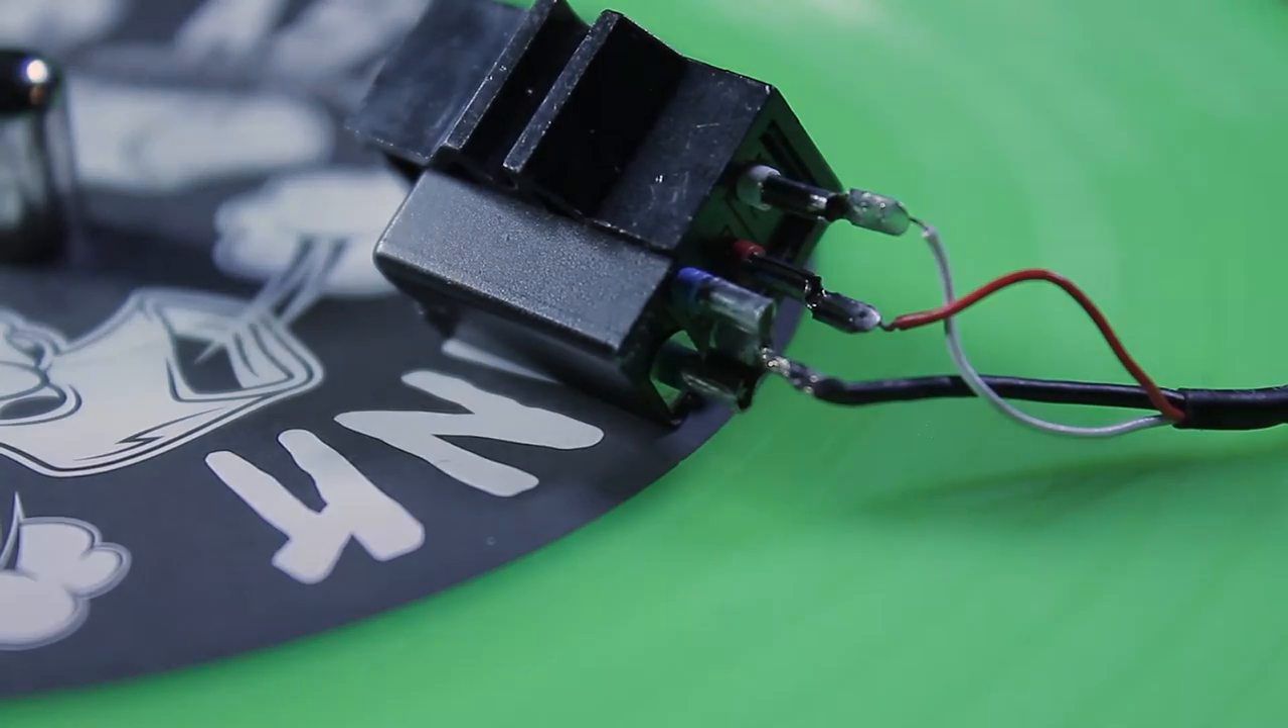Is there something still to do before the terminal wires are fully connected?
No.